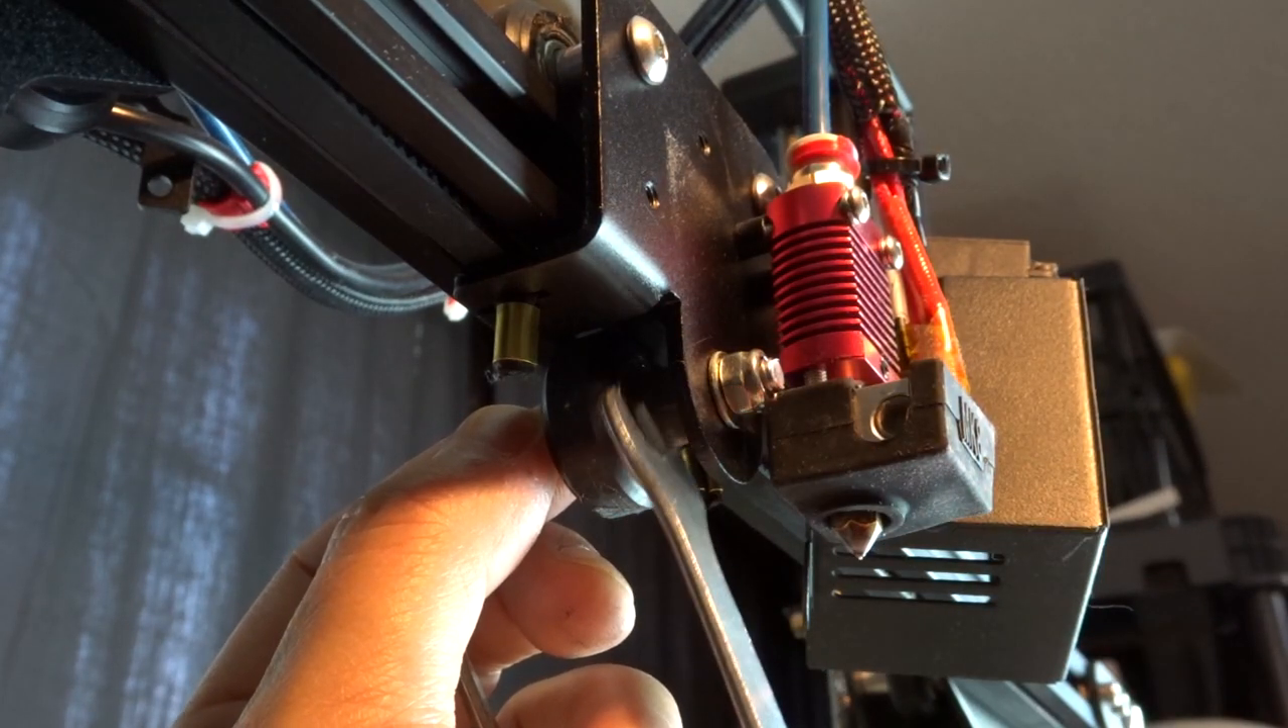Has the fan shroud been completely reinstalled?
No.